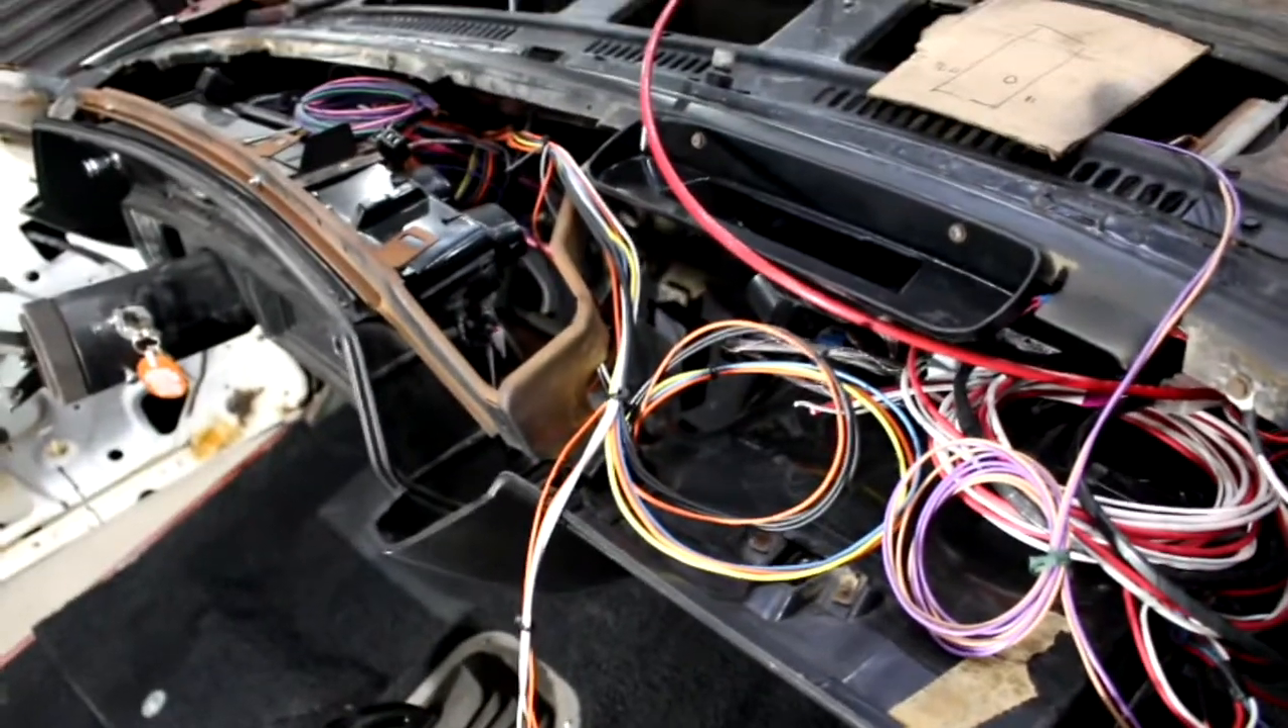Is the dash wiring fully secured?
No.